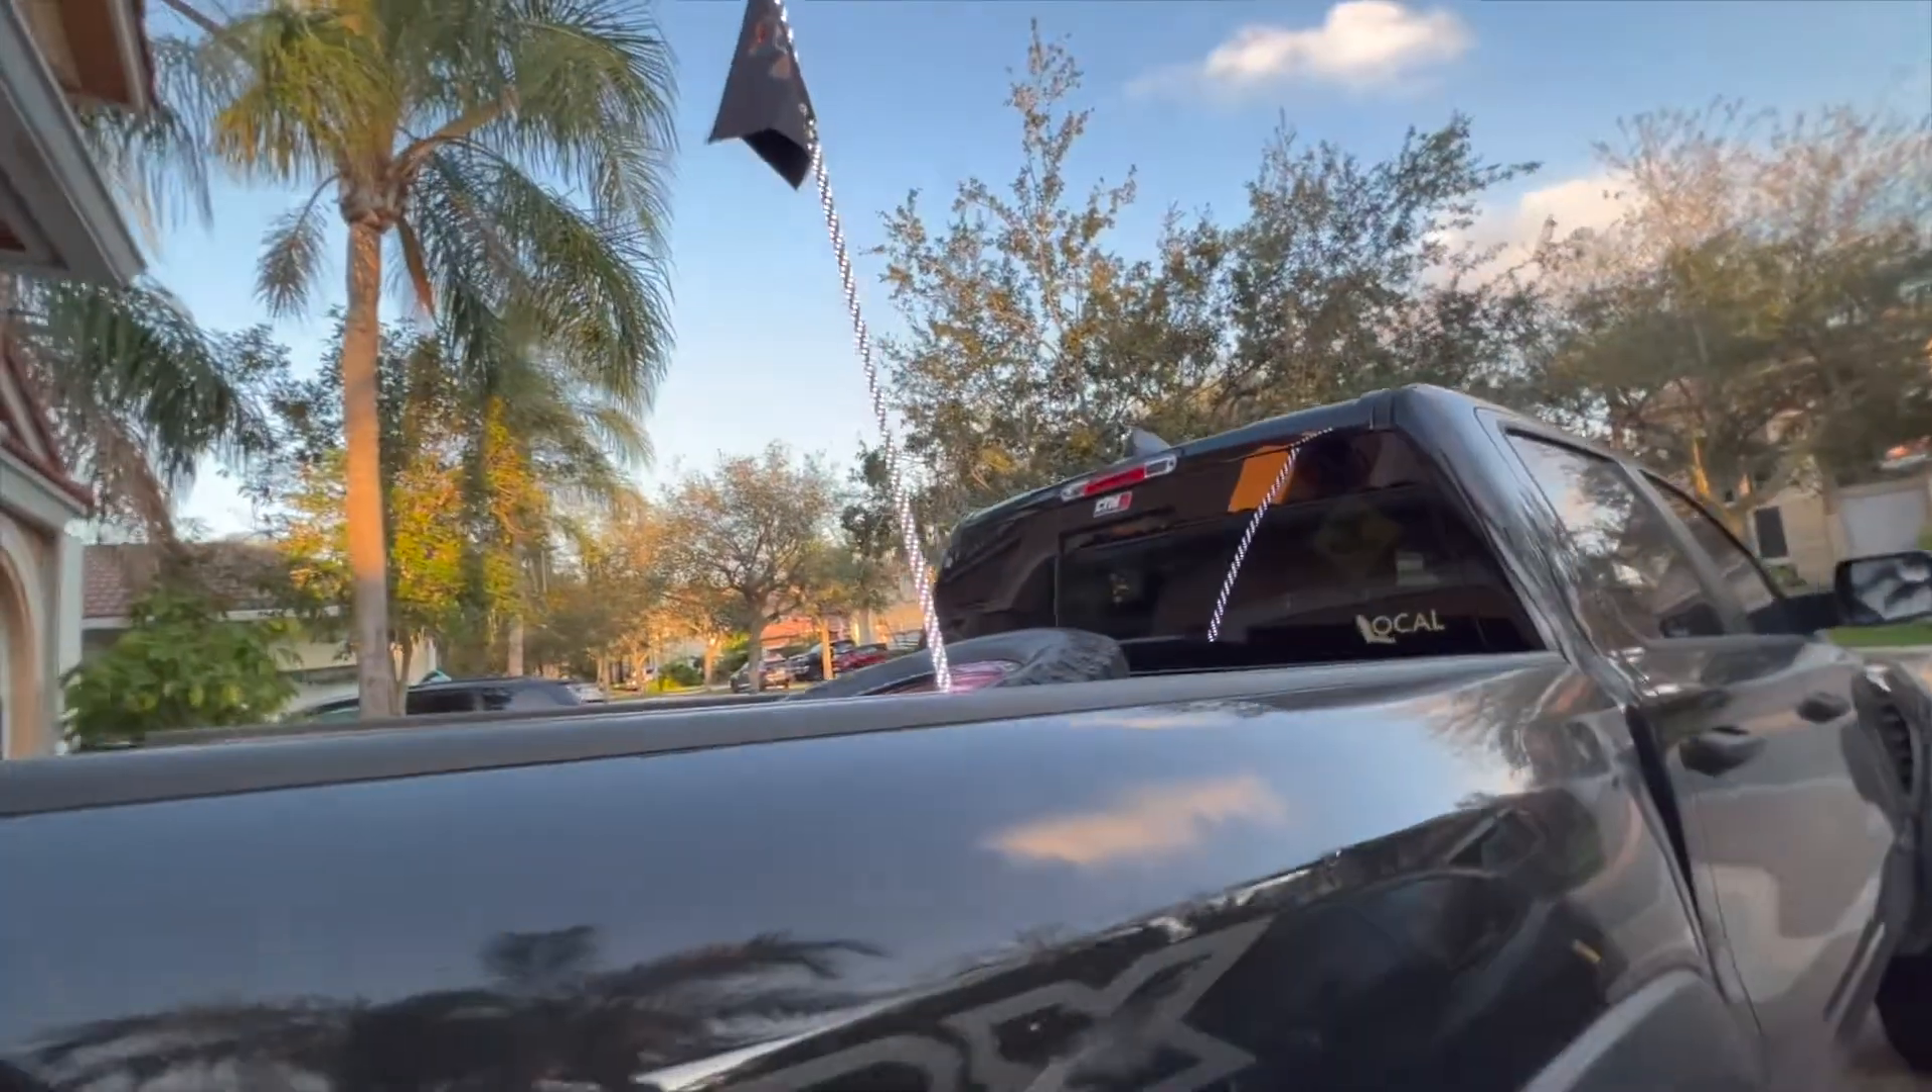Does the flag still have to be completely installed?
No.